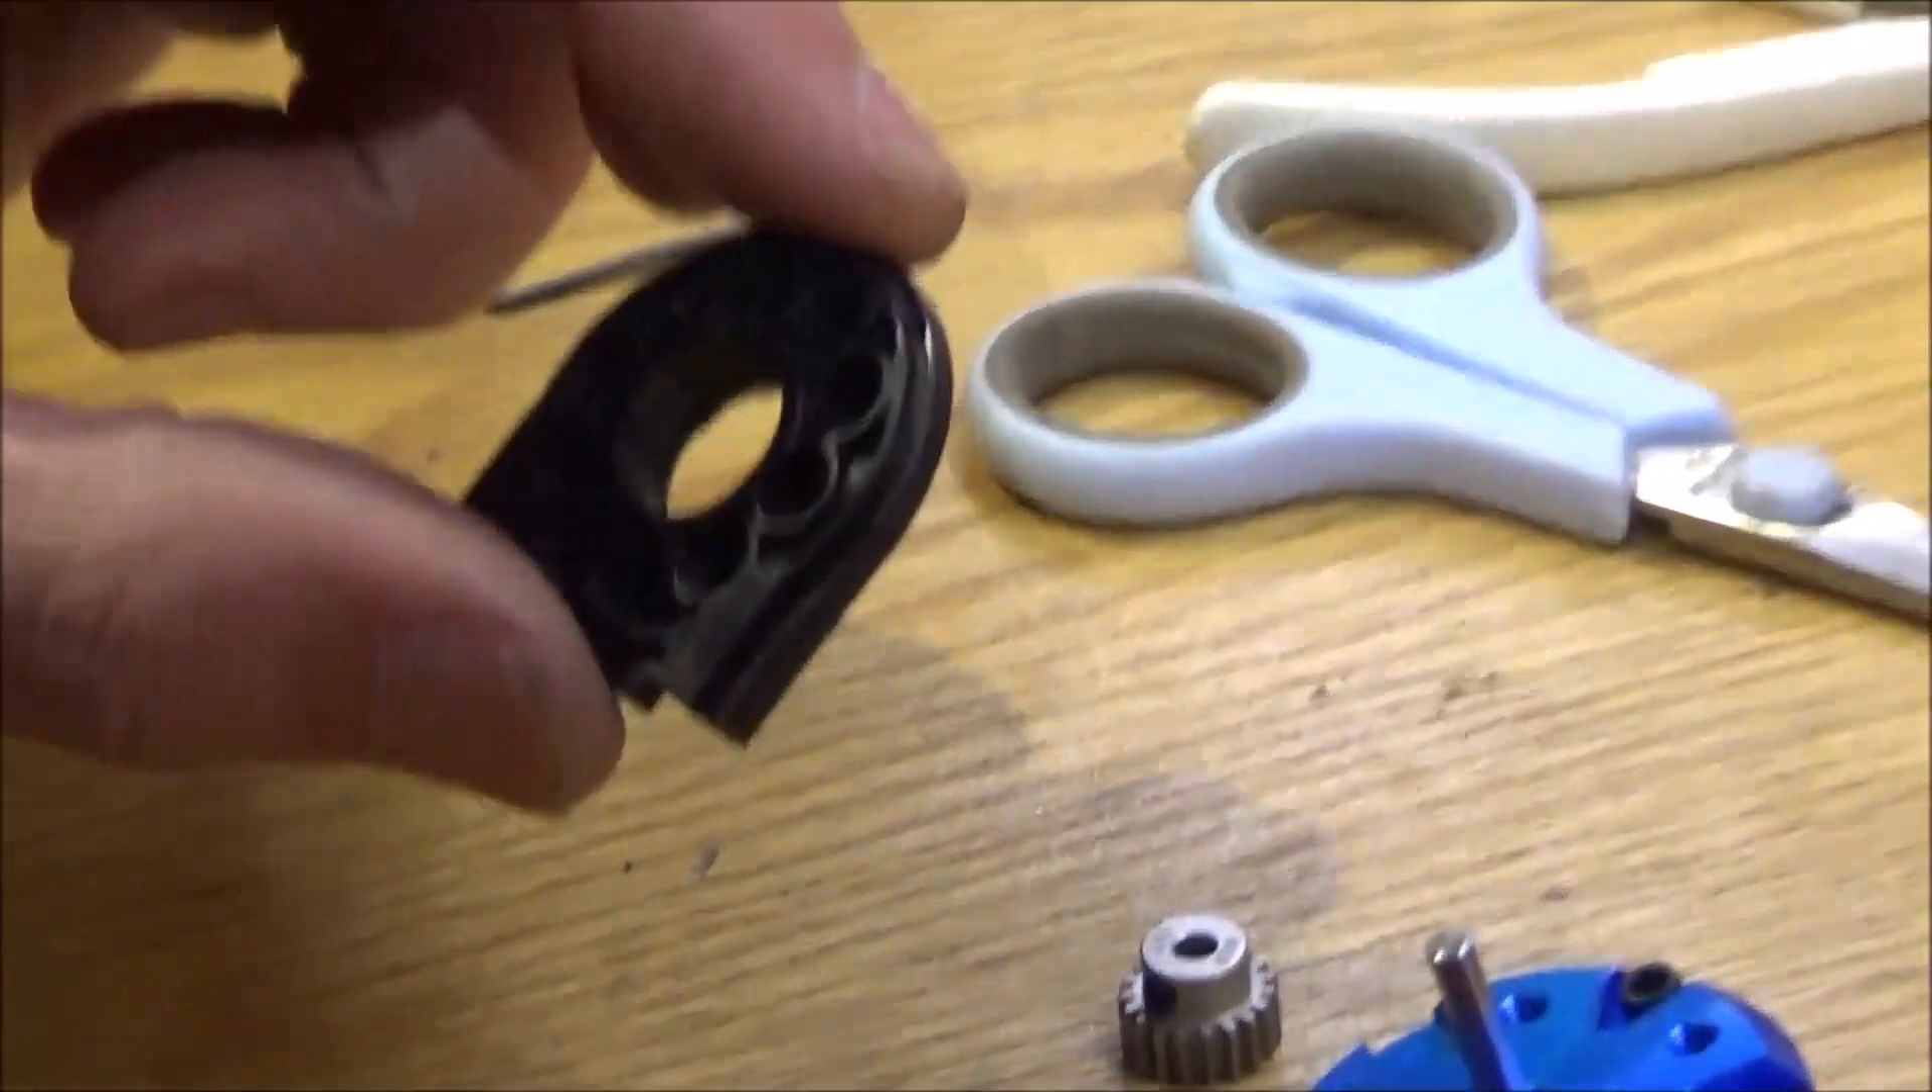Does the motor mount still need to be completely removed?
No.